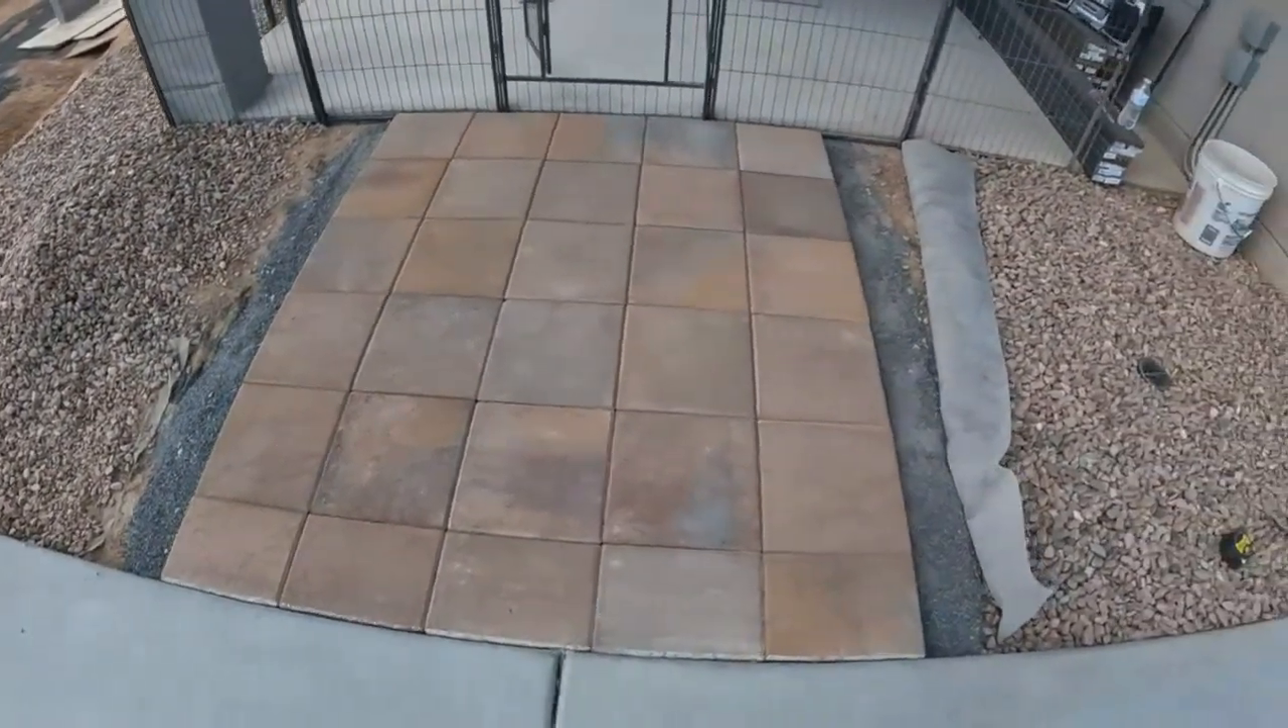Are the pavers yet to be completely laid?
No.